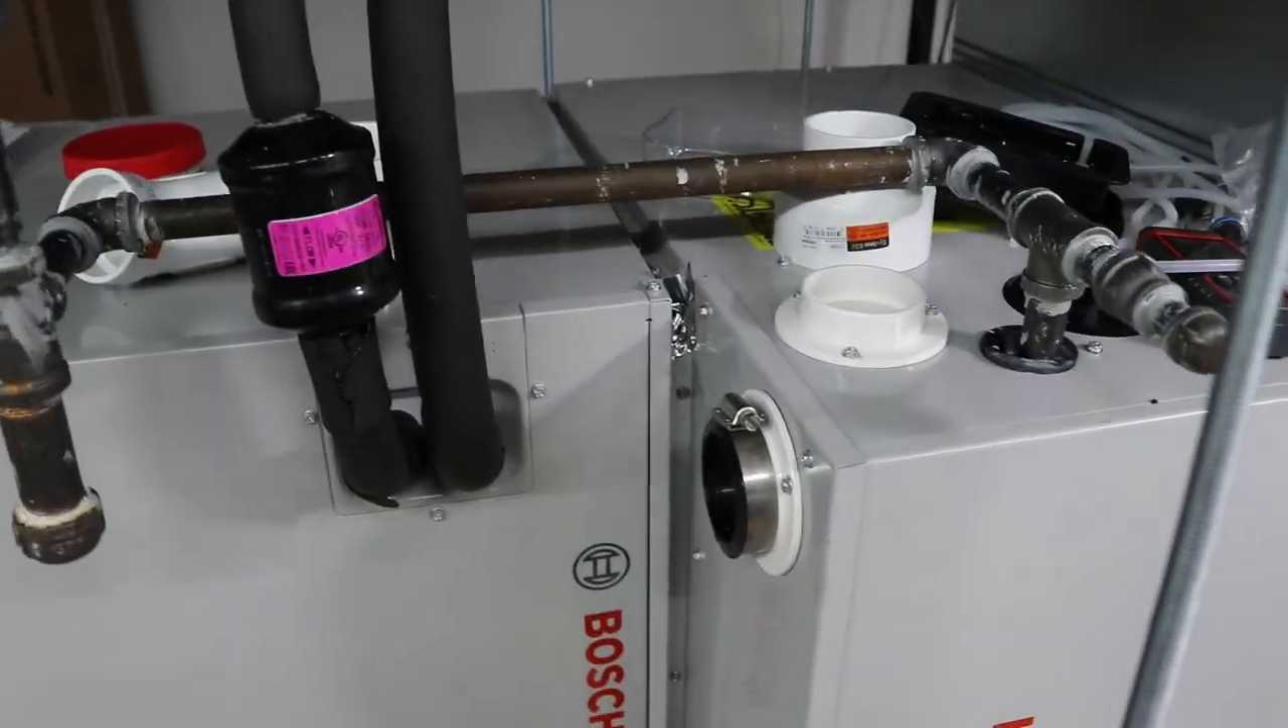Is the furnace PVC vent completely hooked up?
No.